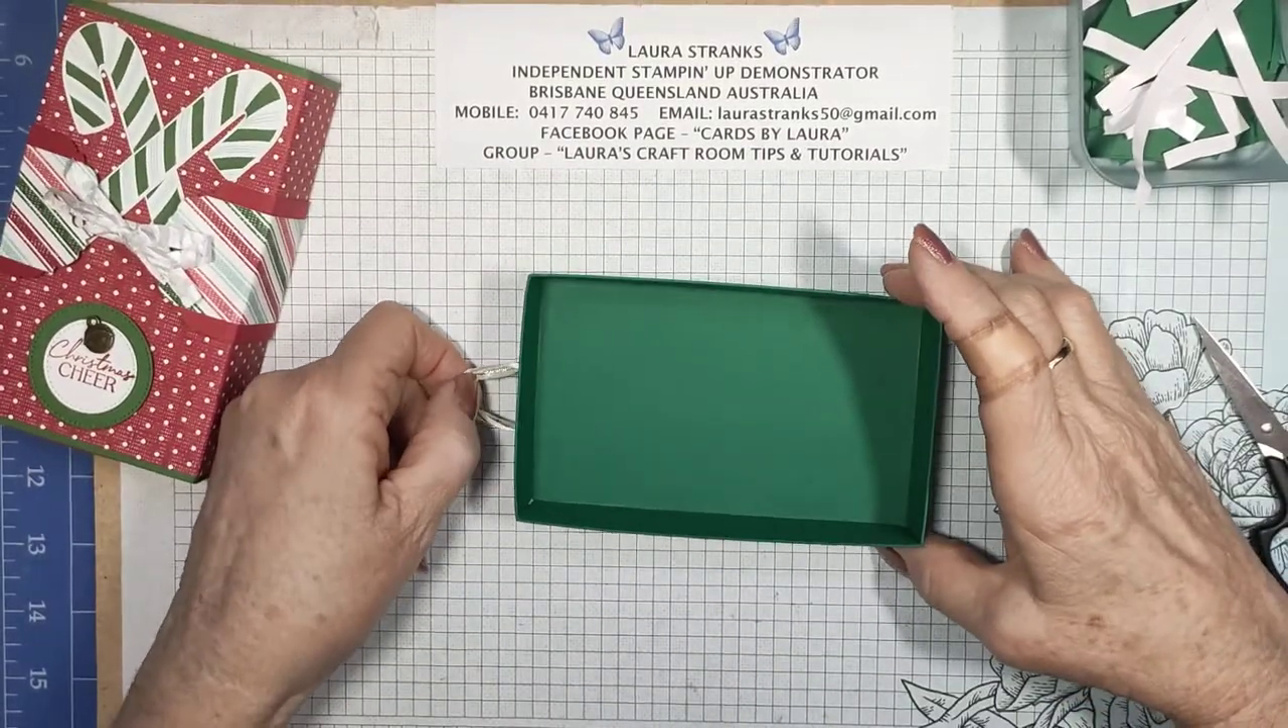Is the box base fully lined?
No.